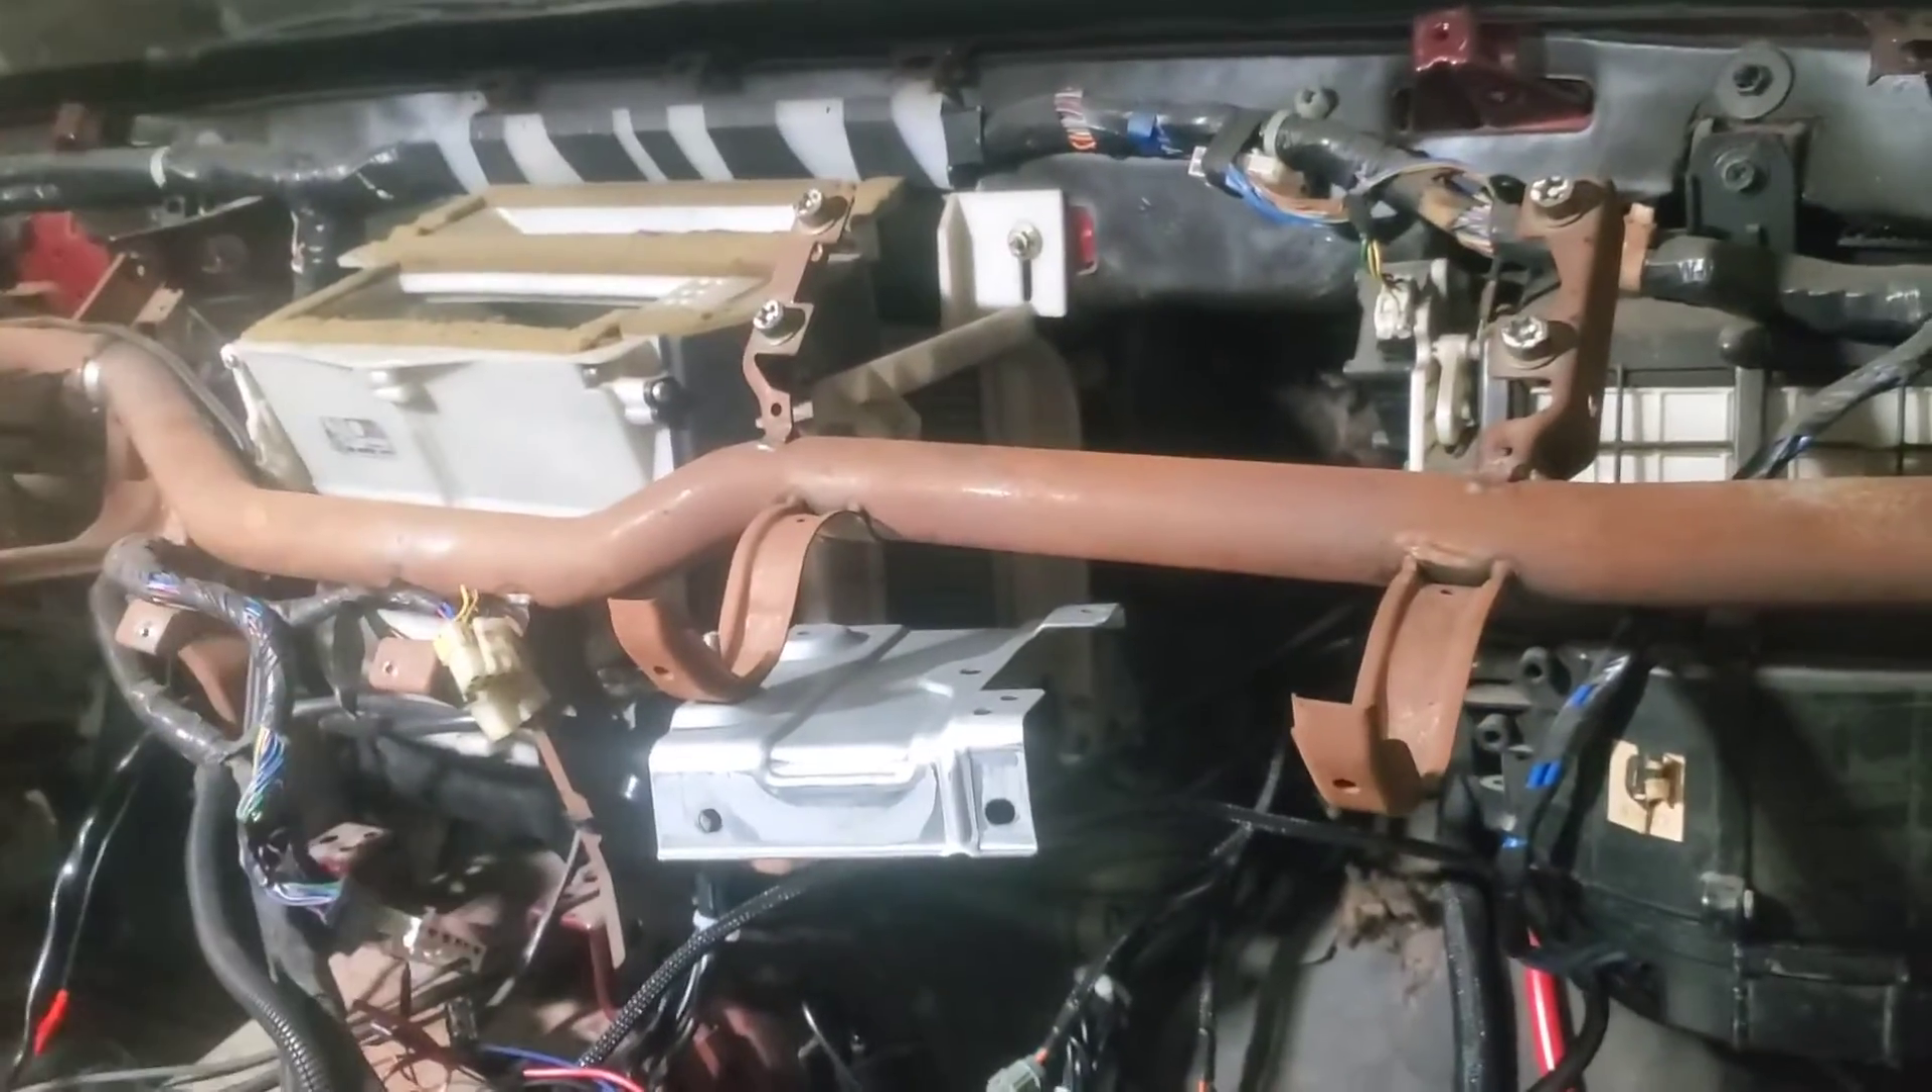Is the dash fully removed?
Yes.